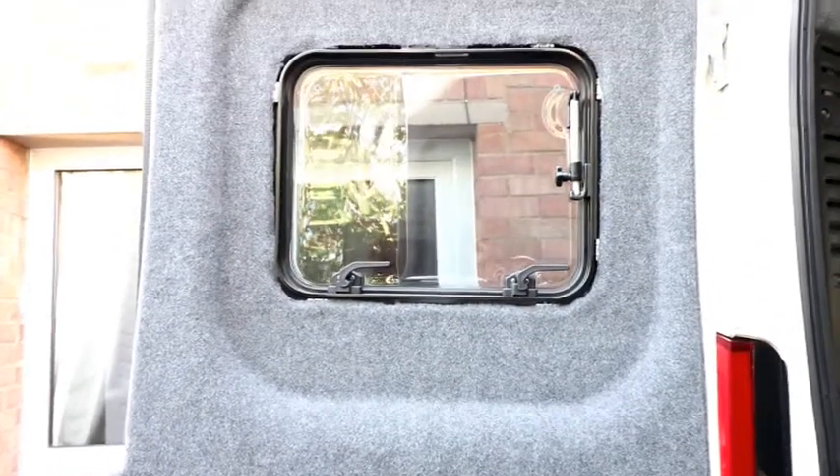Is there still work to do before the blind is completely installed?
Yes.